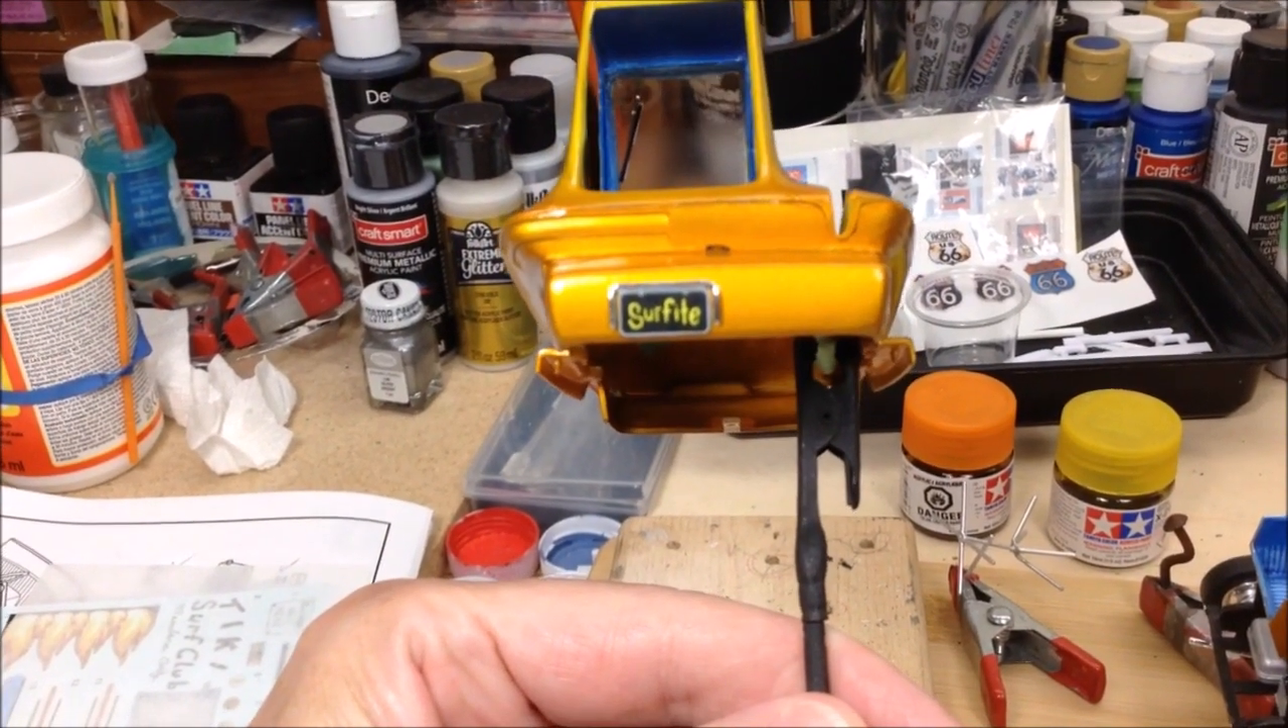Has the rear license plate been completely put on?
Yes.